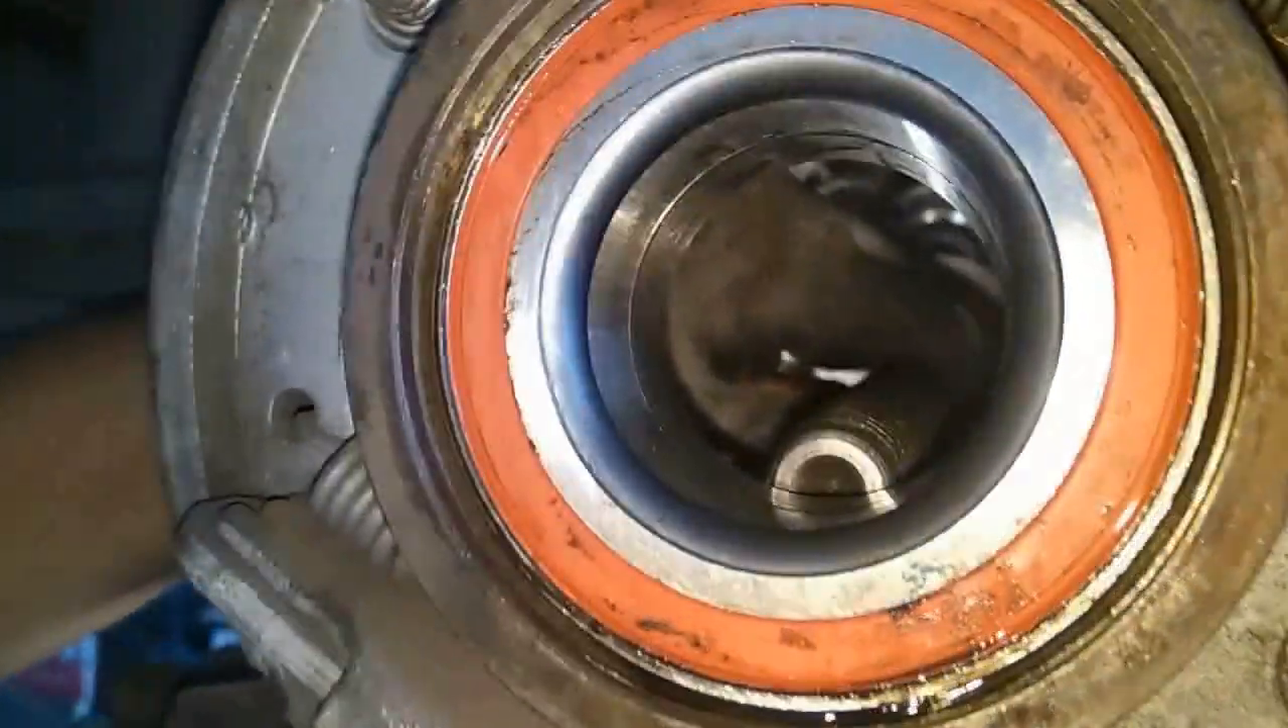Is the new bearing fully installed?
Yes.